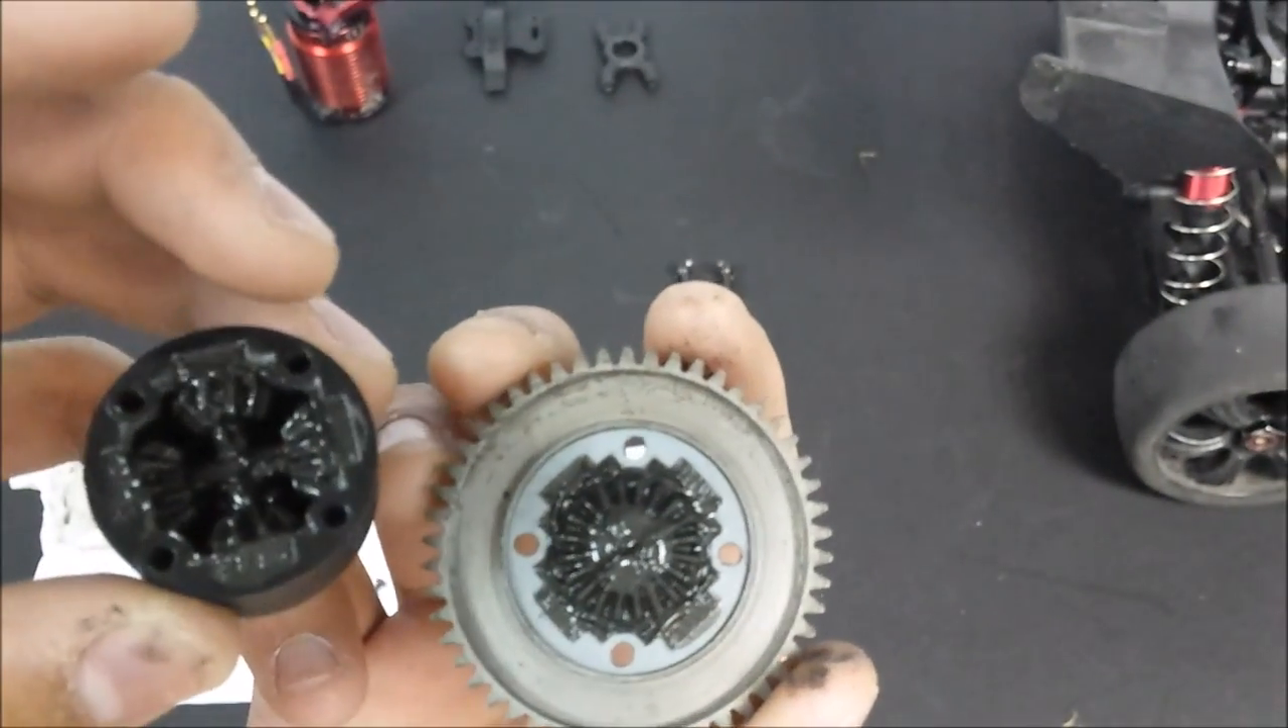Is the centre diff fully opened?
Yes.